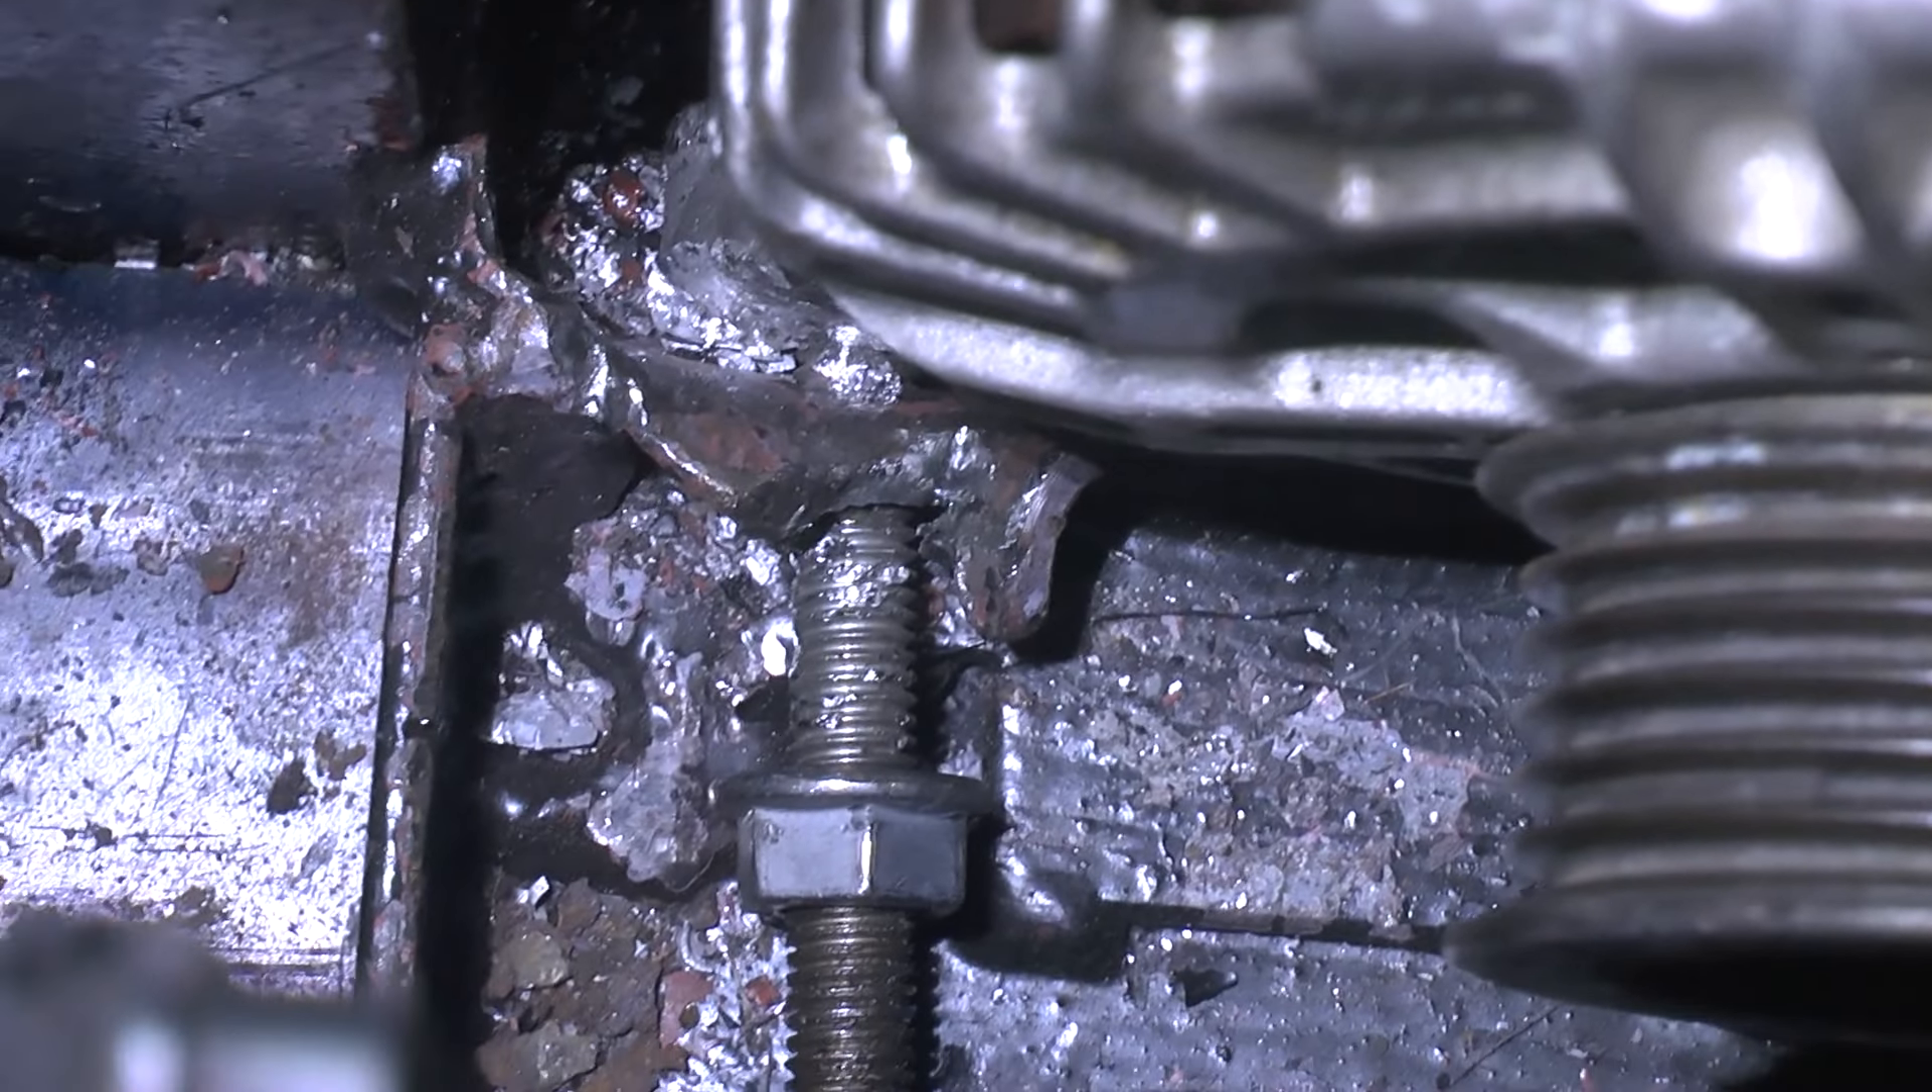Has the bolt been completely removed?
No.